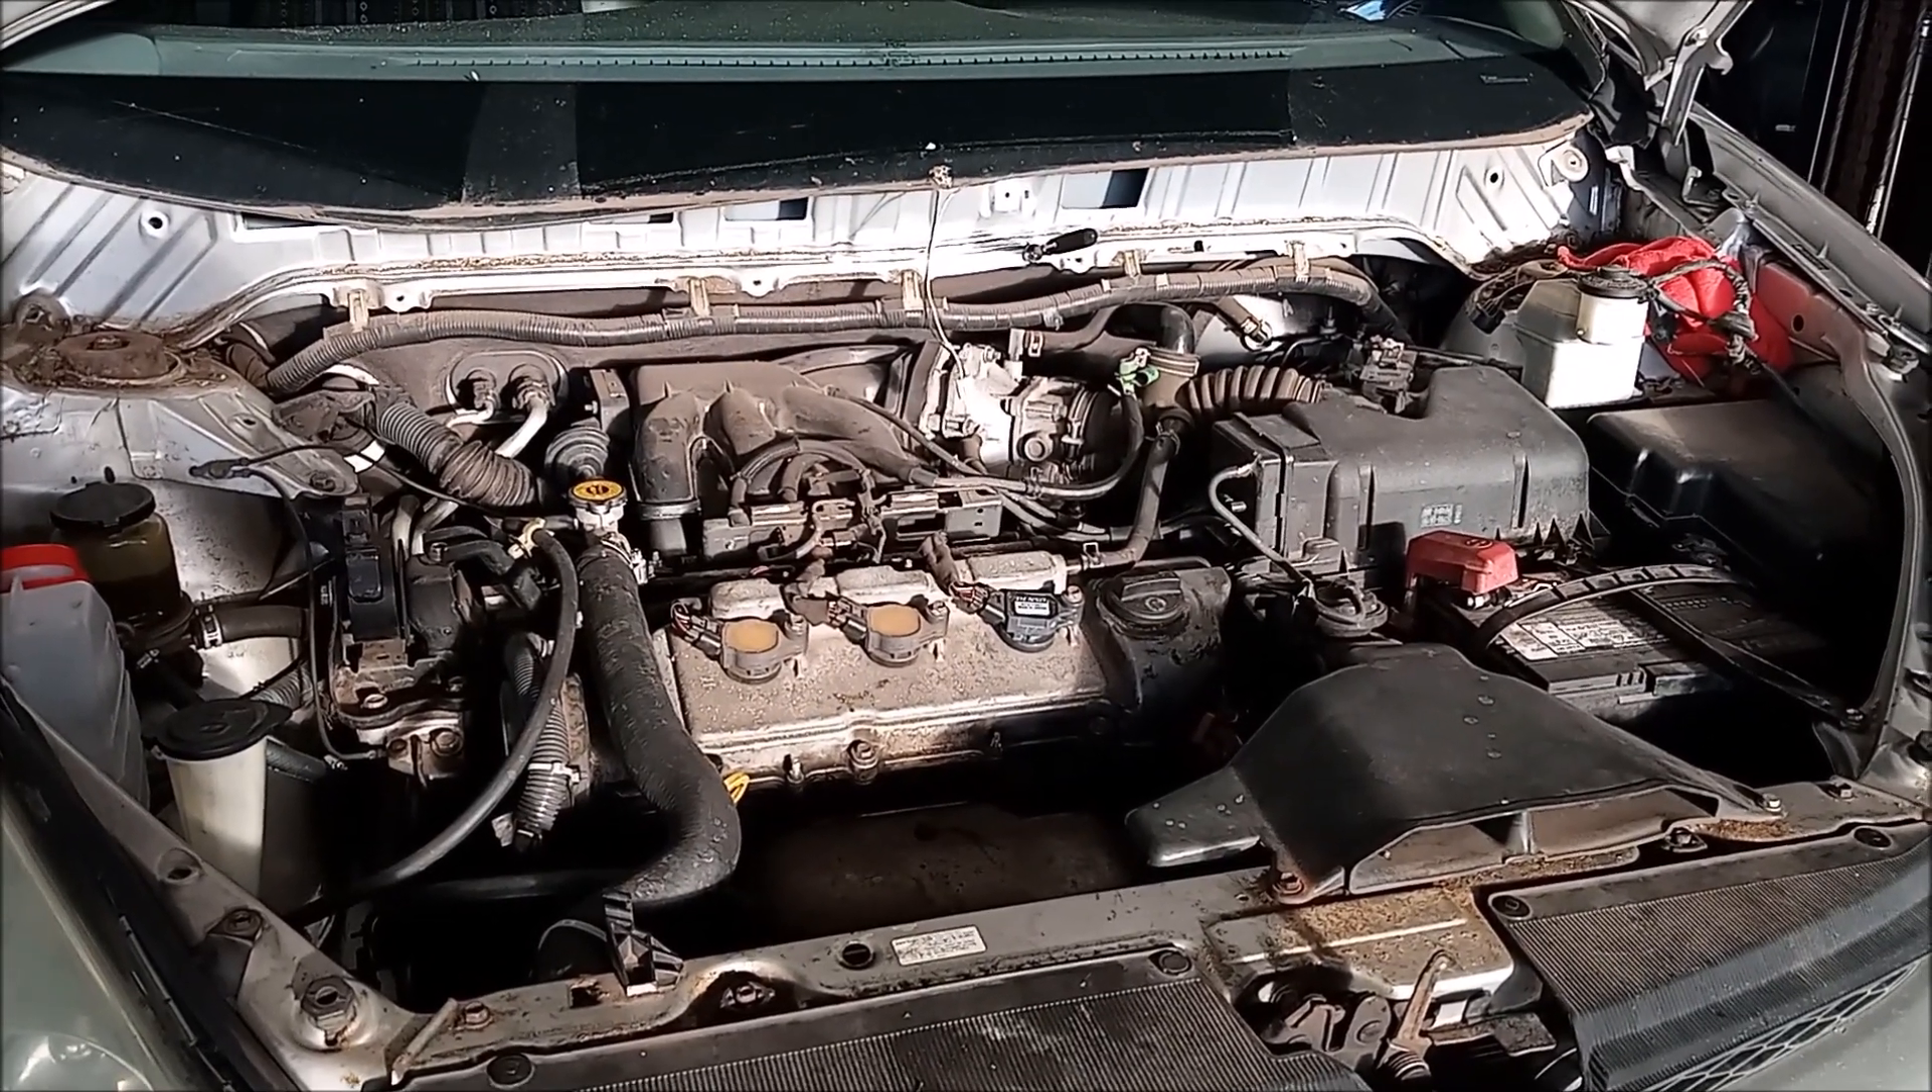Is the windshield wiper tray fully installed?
No.